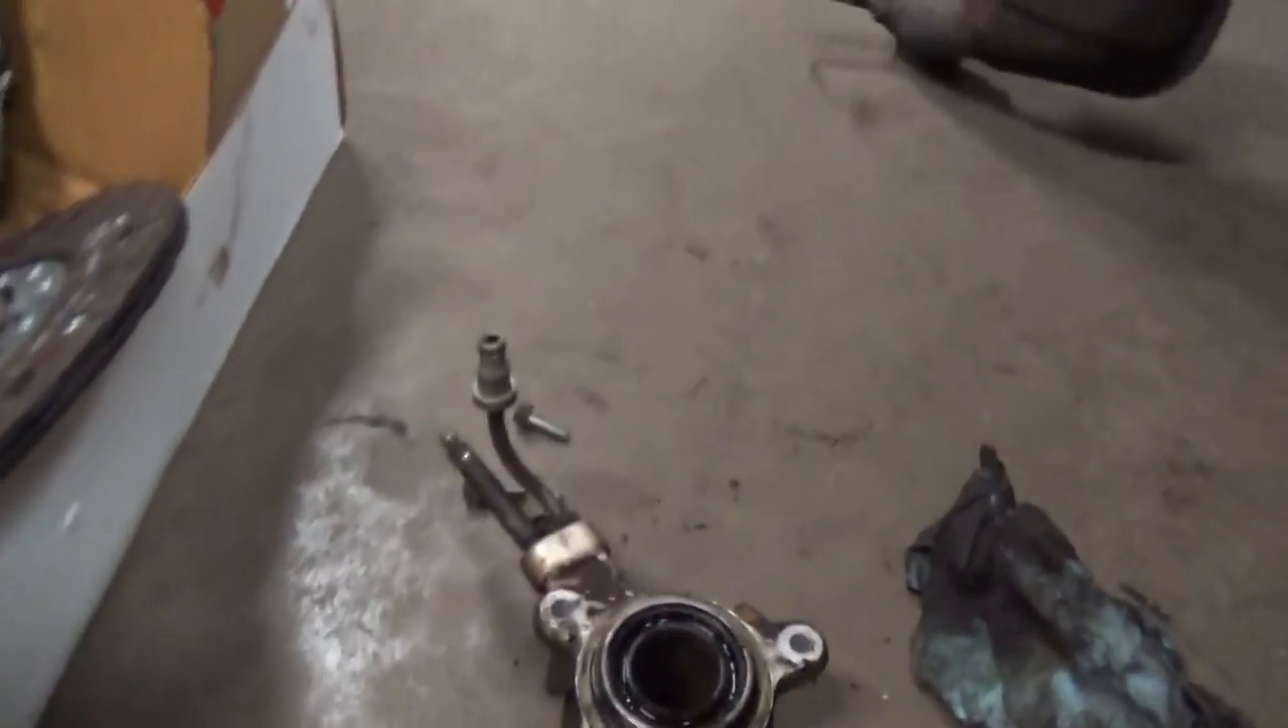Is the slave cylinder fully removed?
Yes.